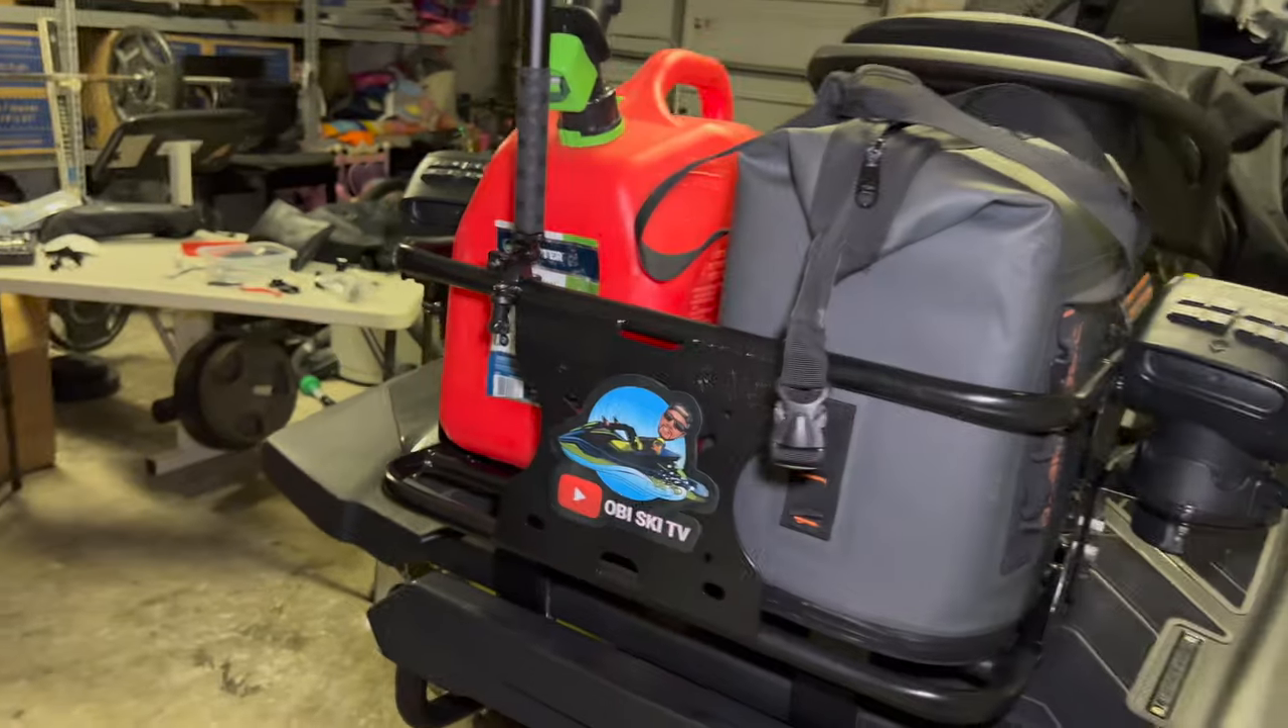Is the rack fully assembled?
Yes.